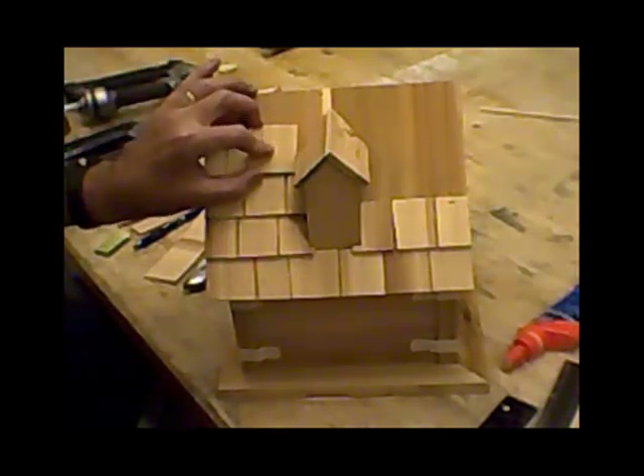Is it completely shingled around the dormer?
No.